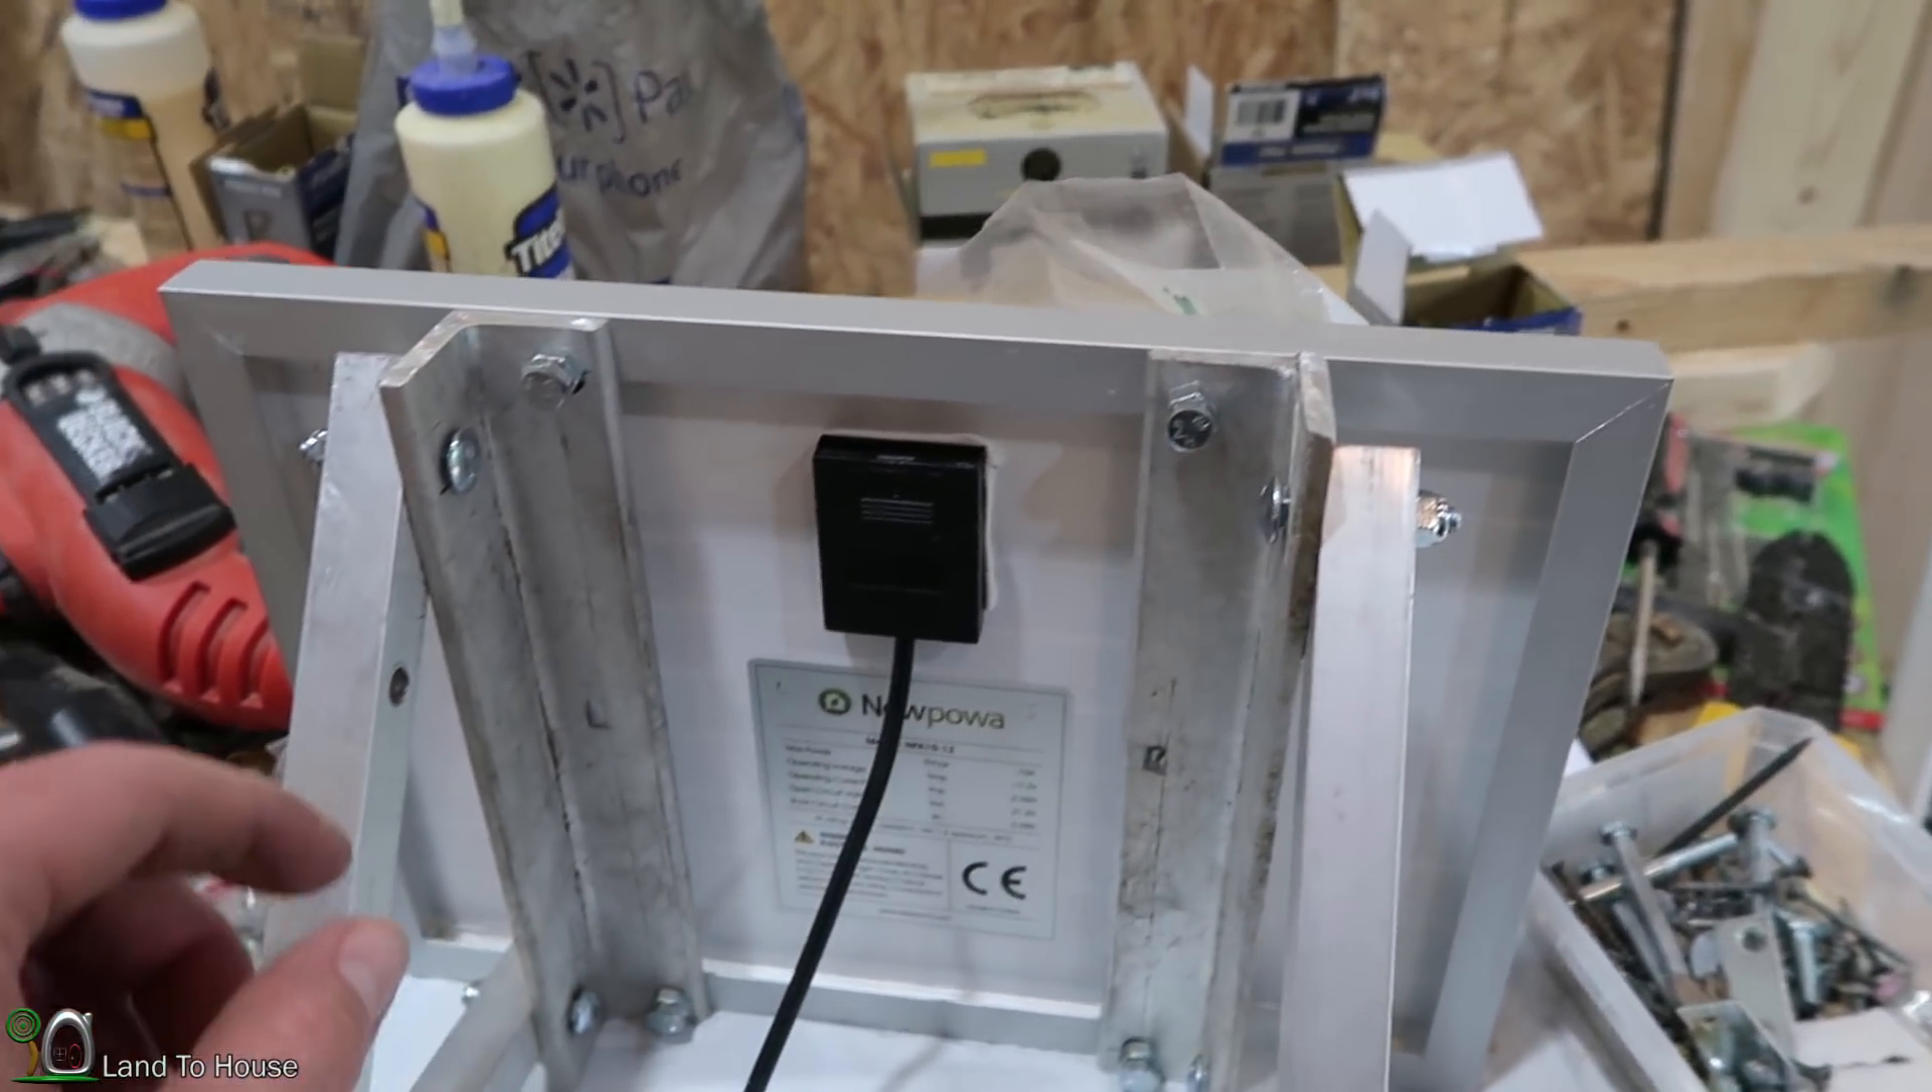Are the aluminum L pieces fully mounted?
Yes.